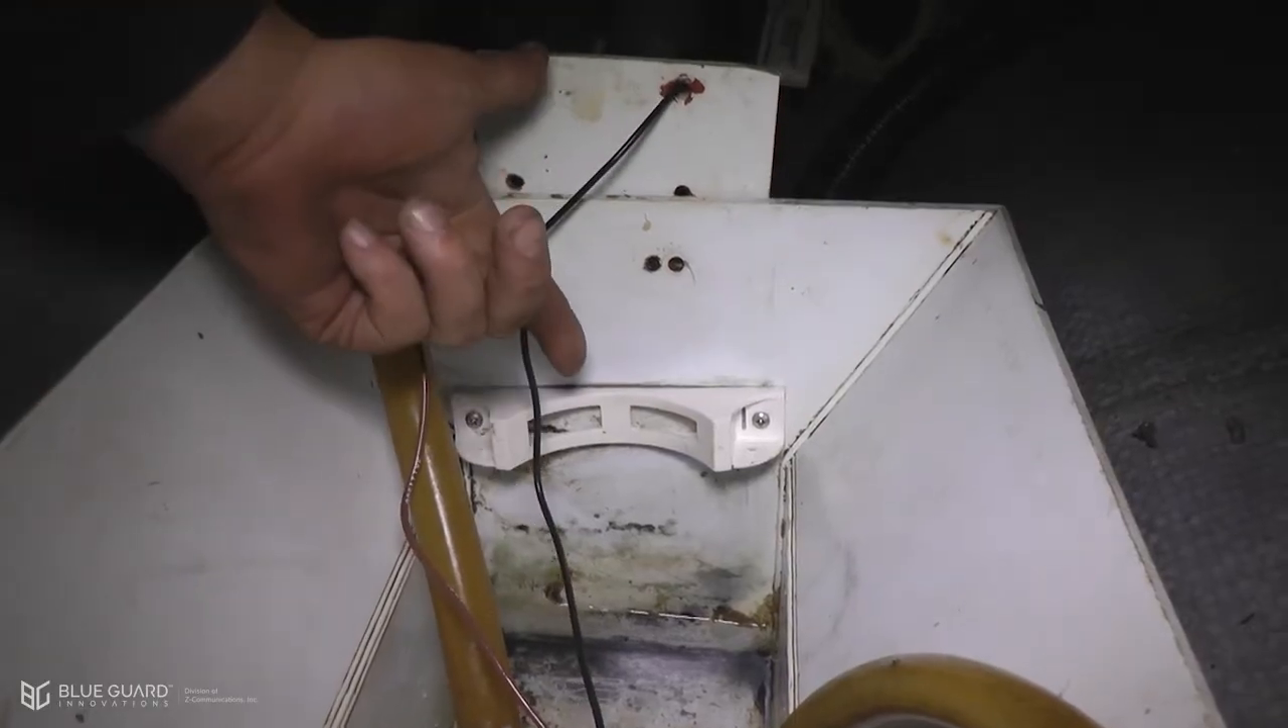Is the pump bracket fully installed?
Yes.